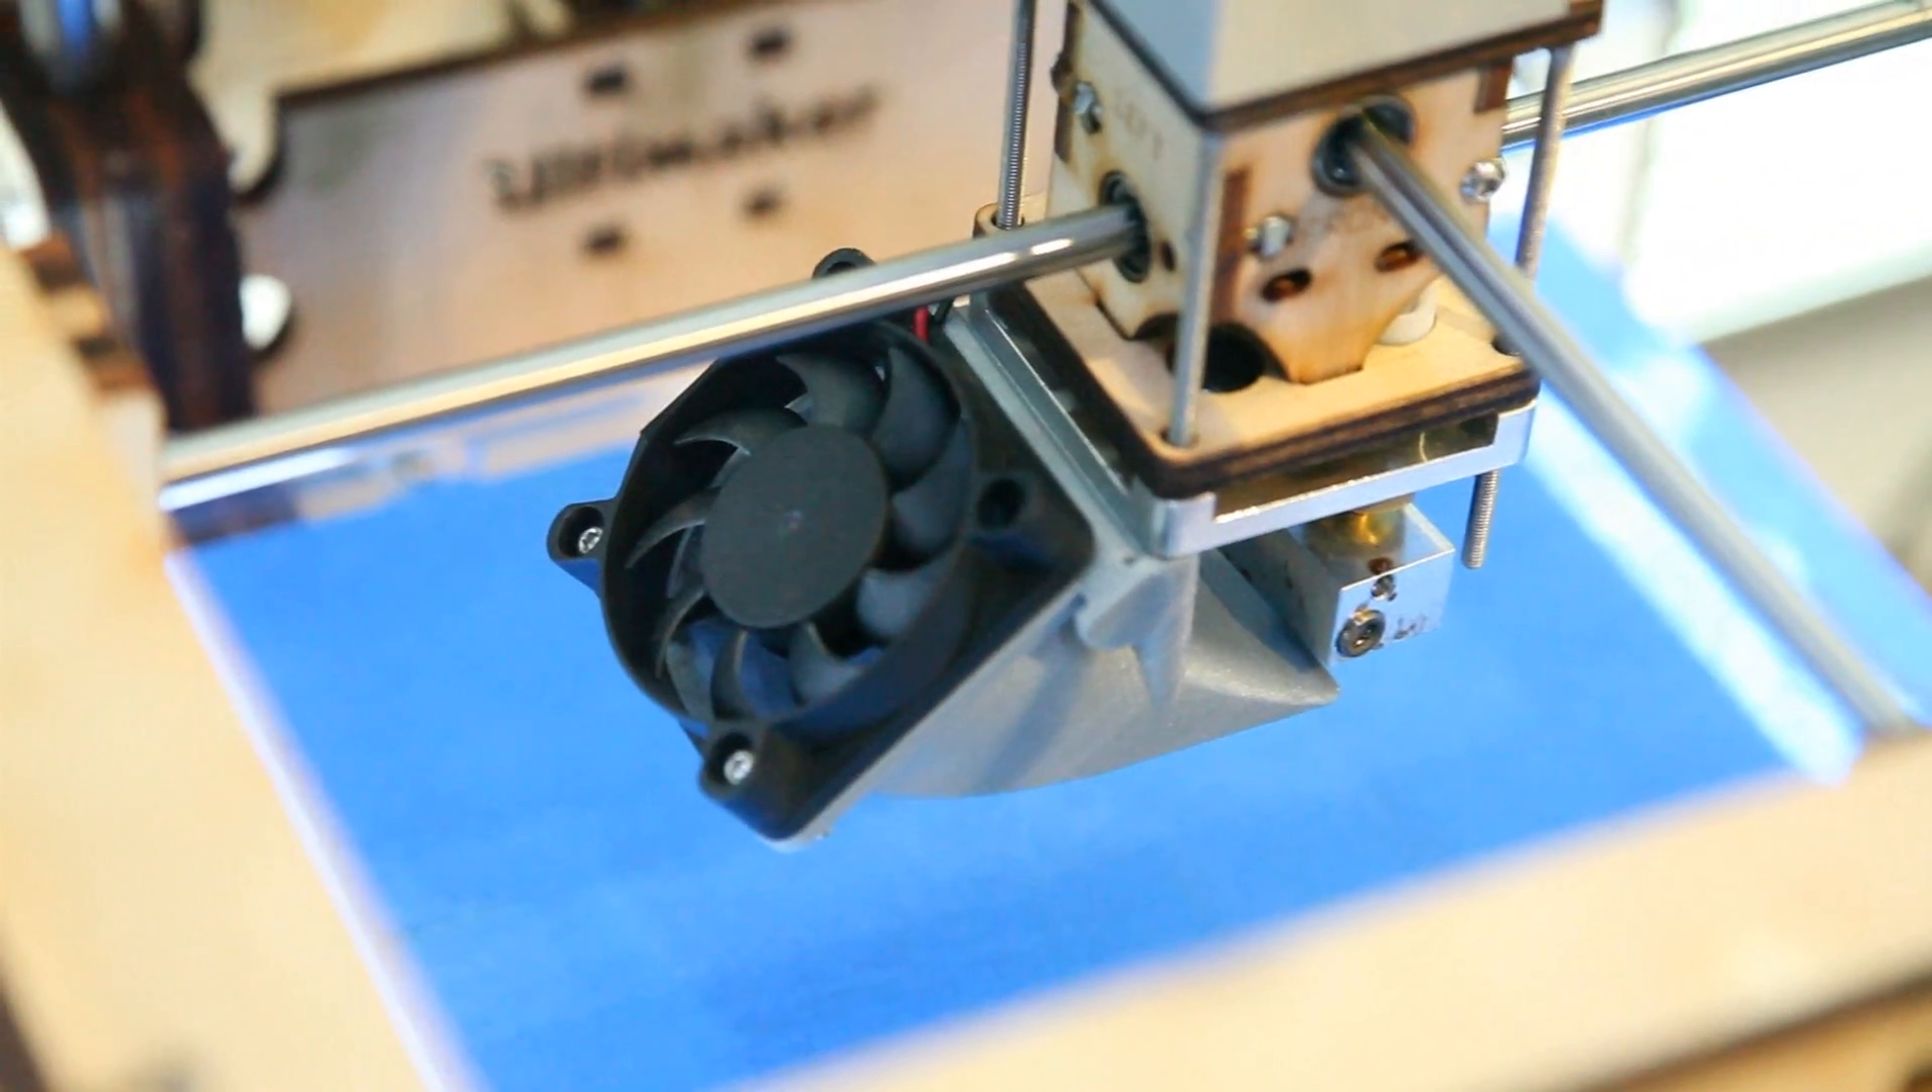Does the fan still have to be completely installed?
No.